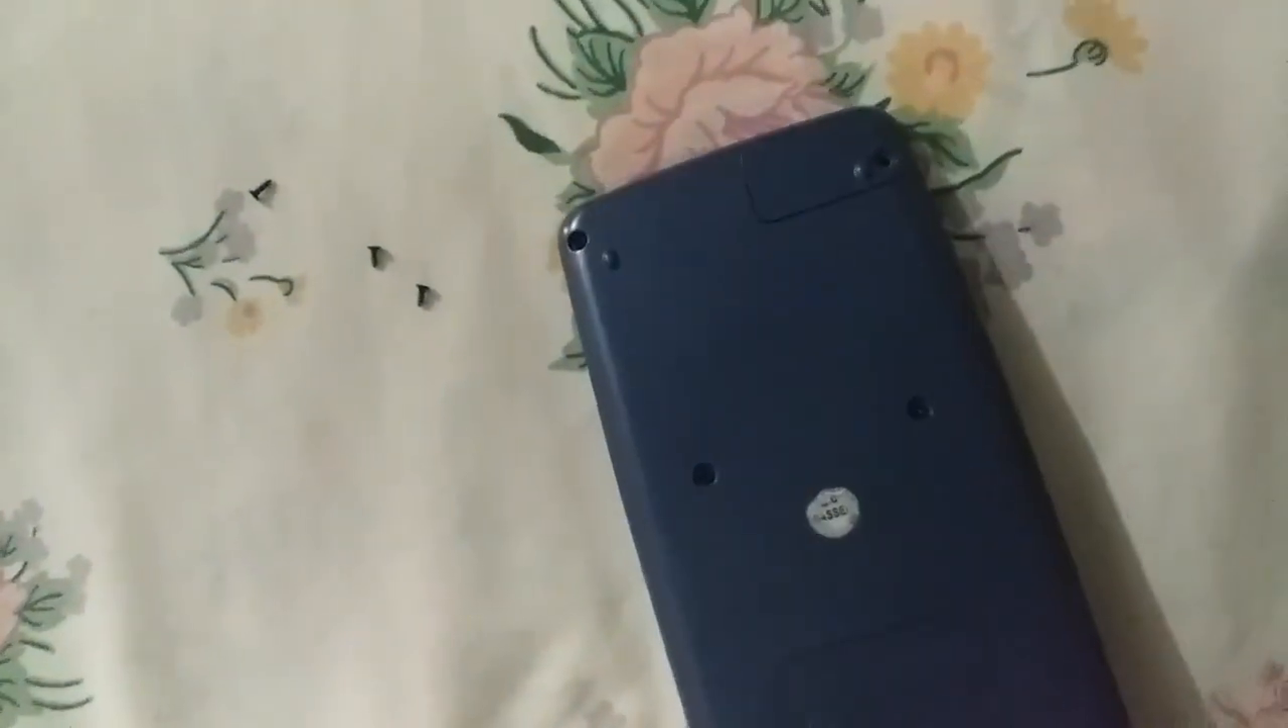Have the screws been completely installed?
No.